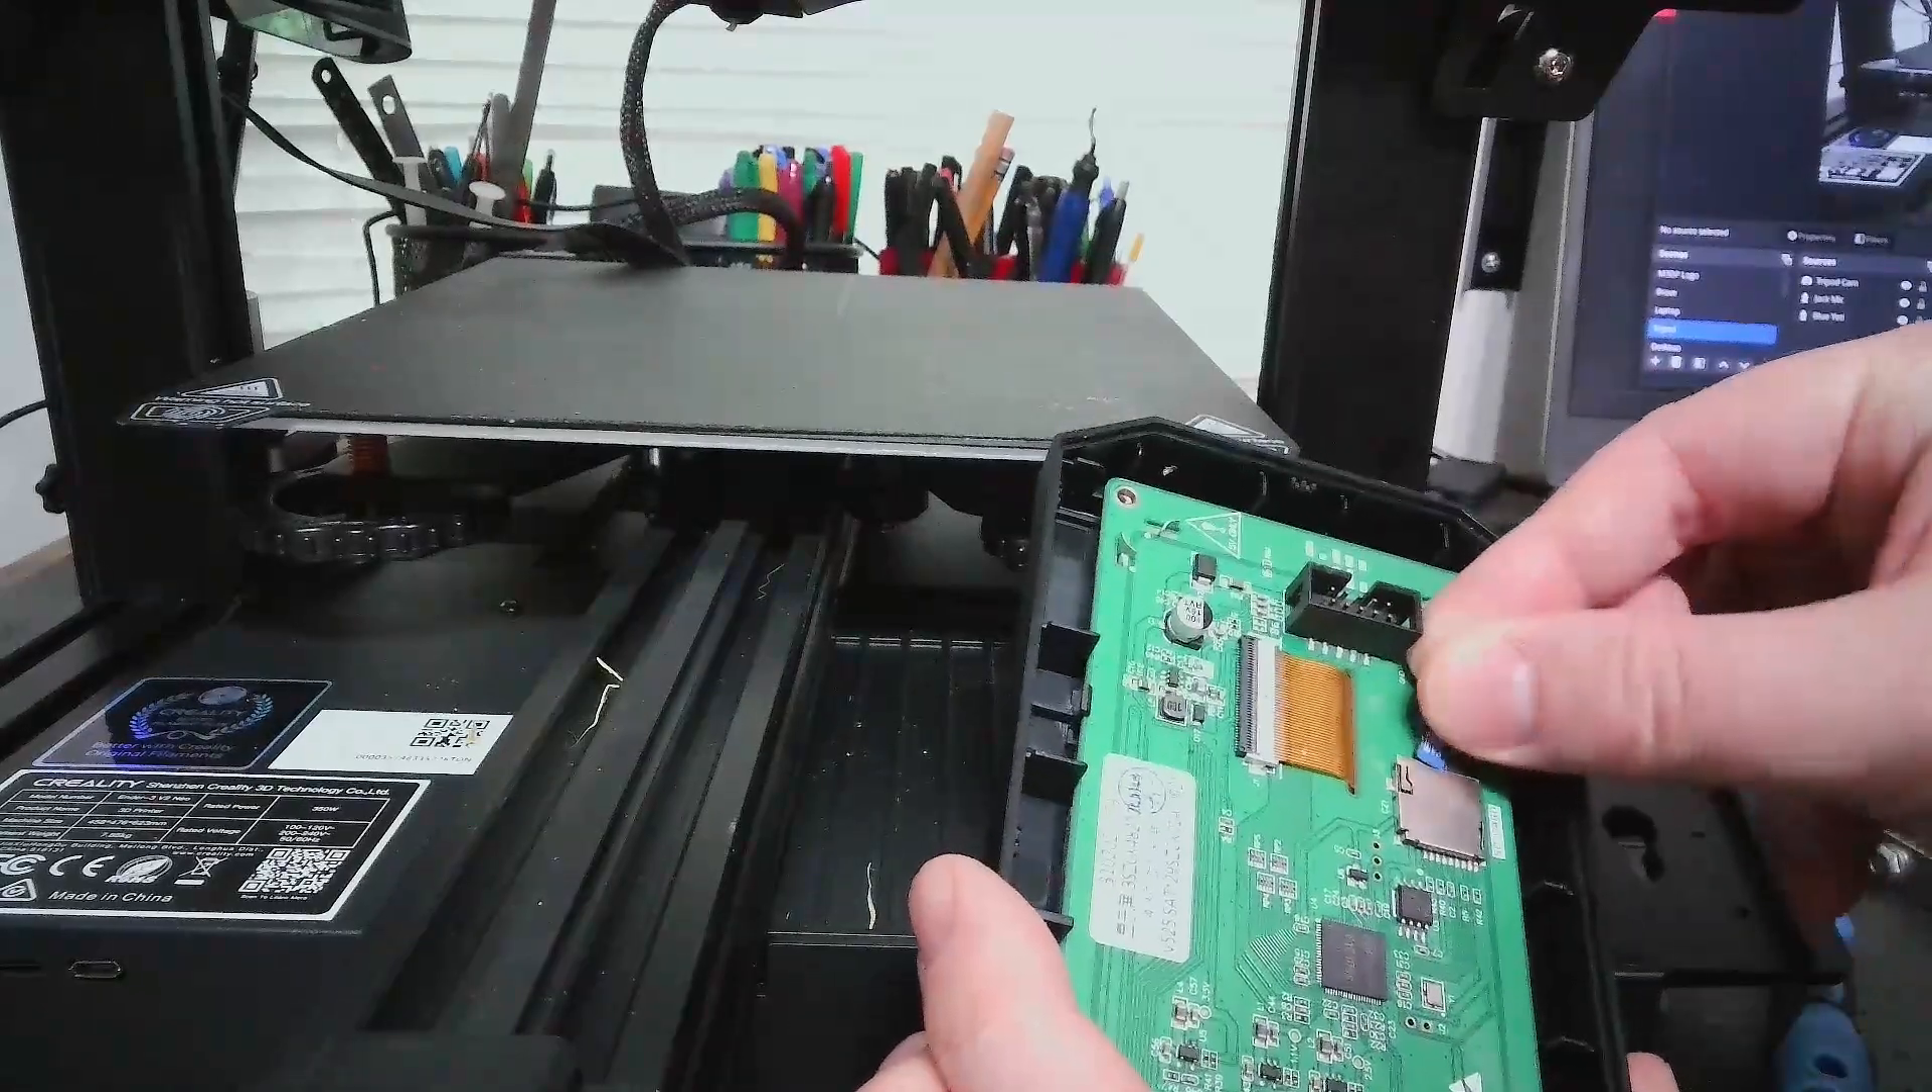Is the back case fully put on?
No.